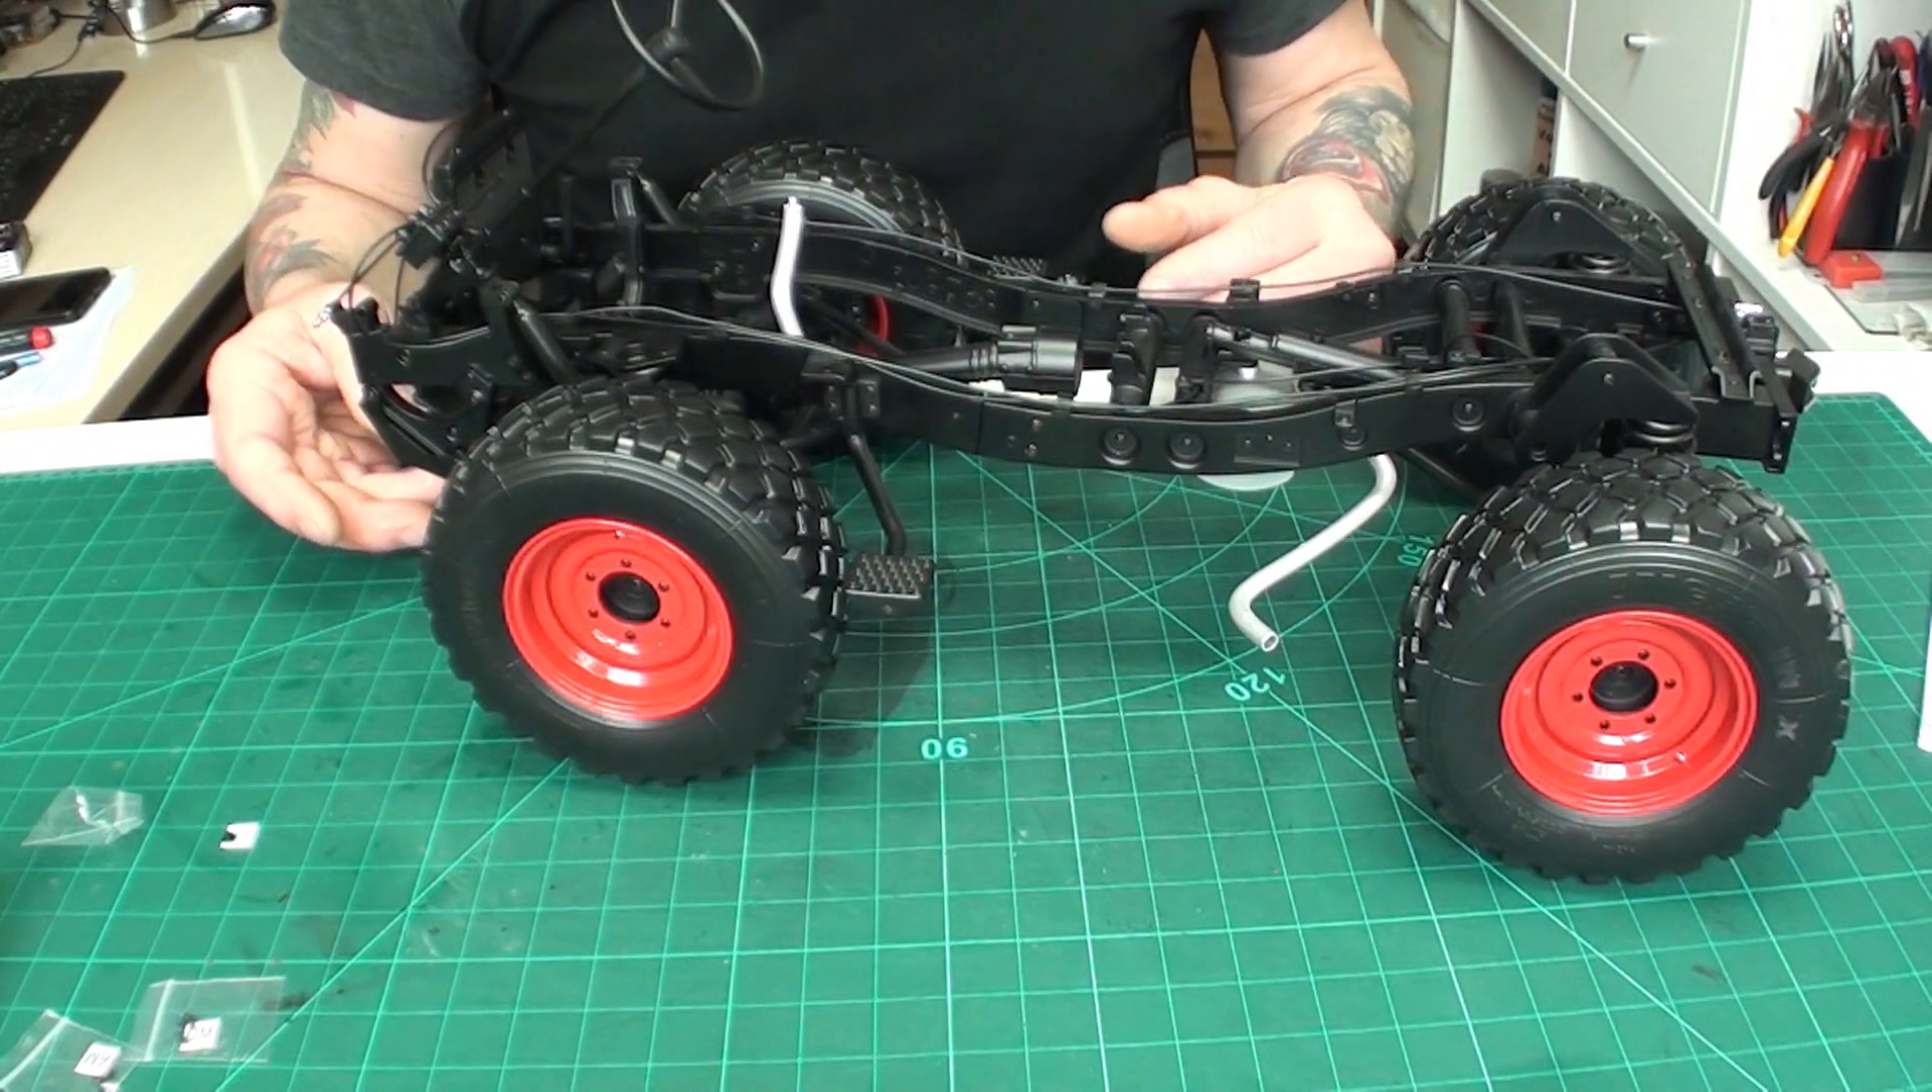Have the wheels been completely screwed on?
Yes.